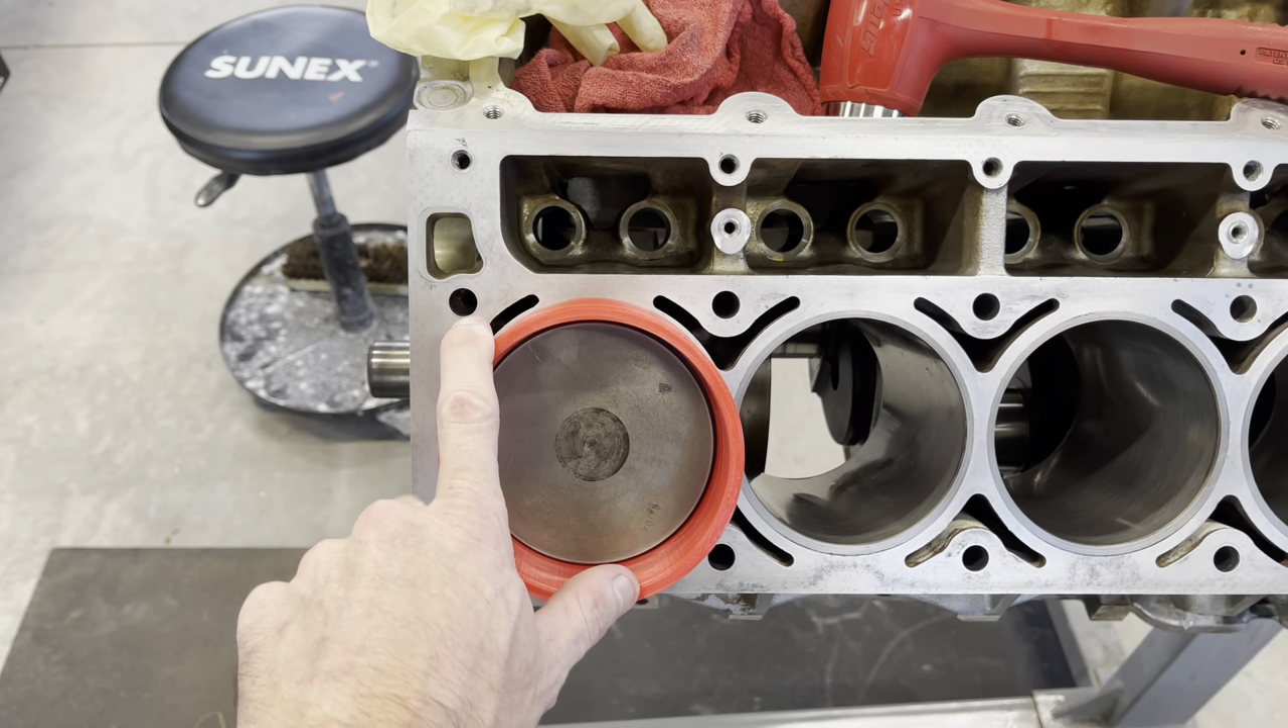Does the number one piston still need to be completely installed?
Yes.